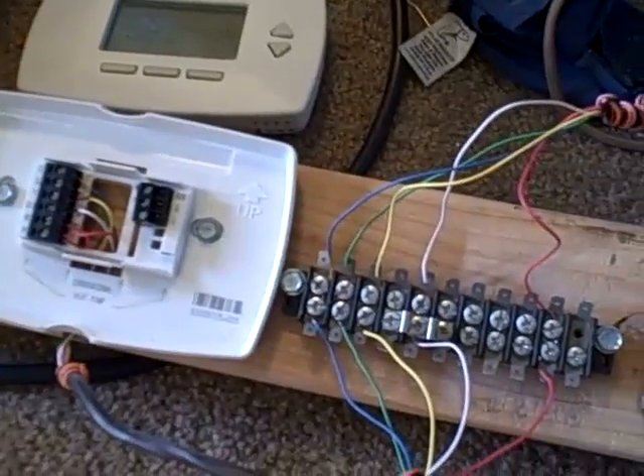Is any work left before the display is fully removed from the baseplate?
No.